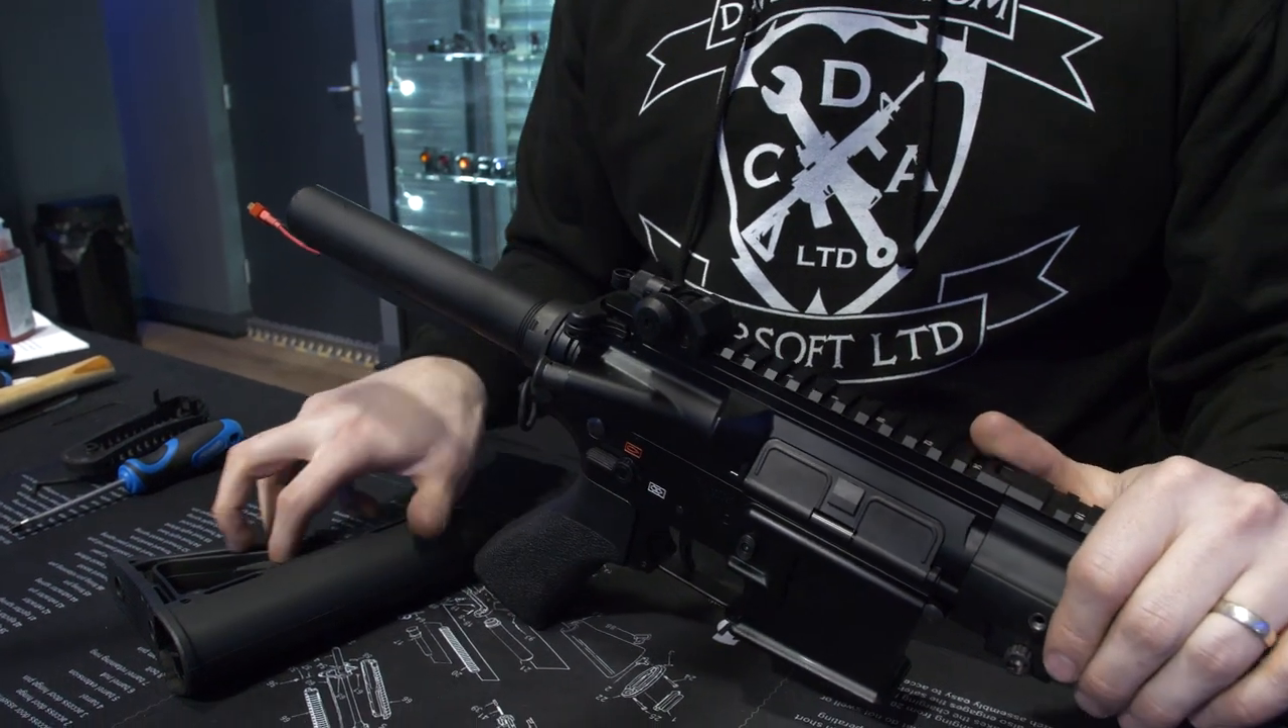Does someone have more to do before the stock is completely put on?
Yes.